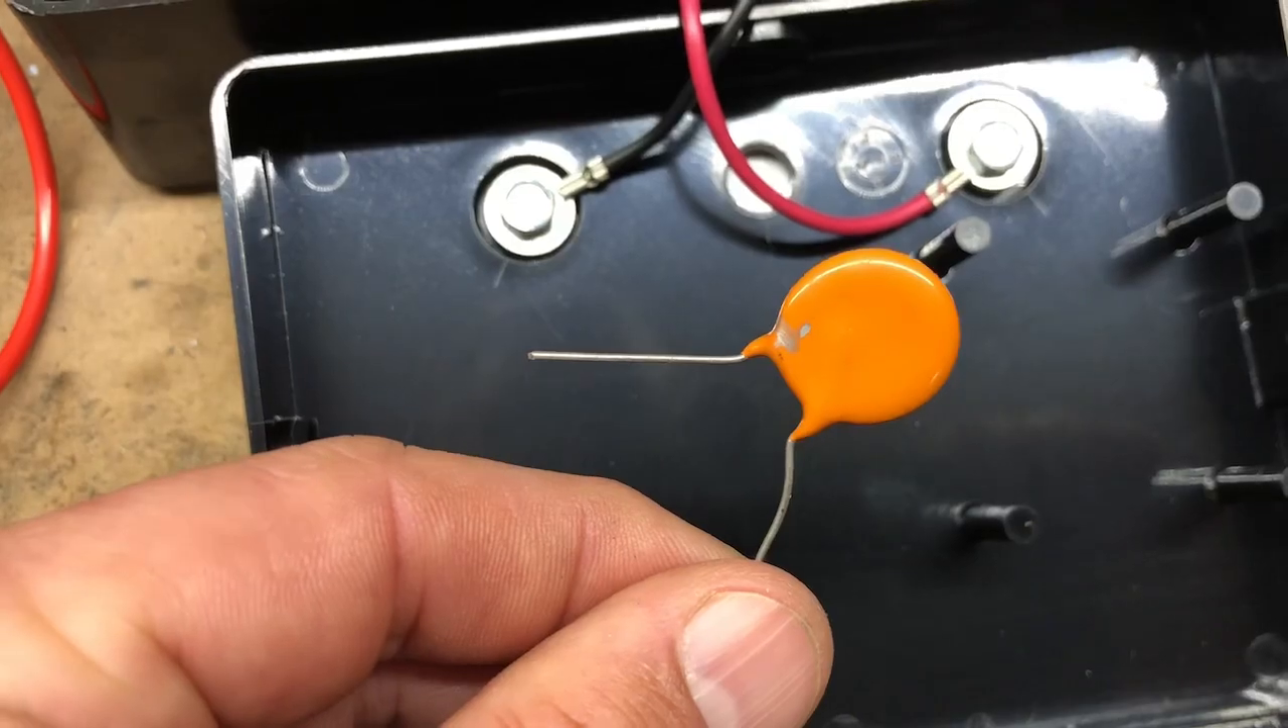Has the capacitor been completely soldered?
No.